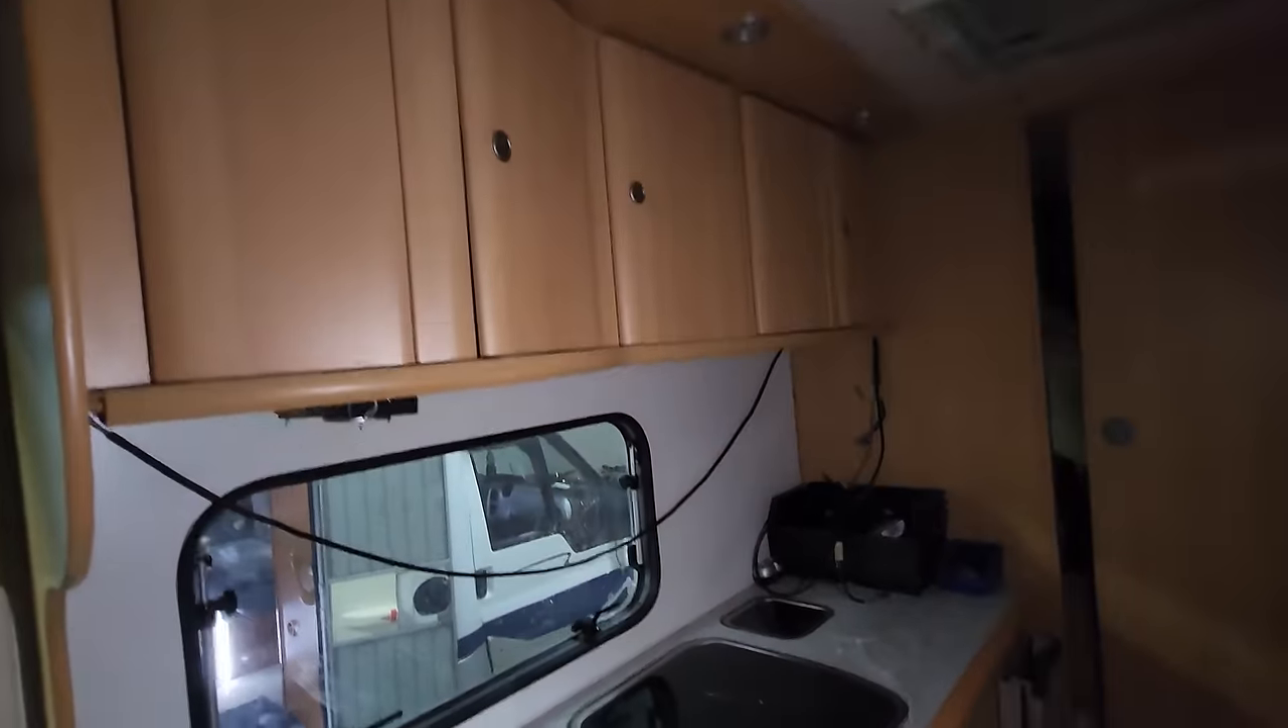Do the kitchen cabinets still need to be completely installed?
No.